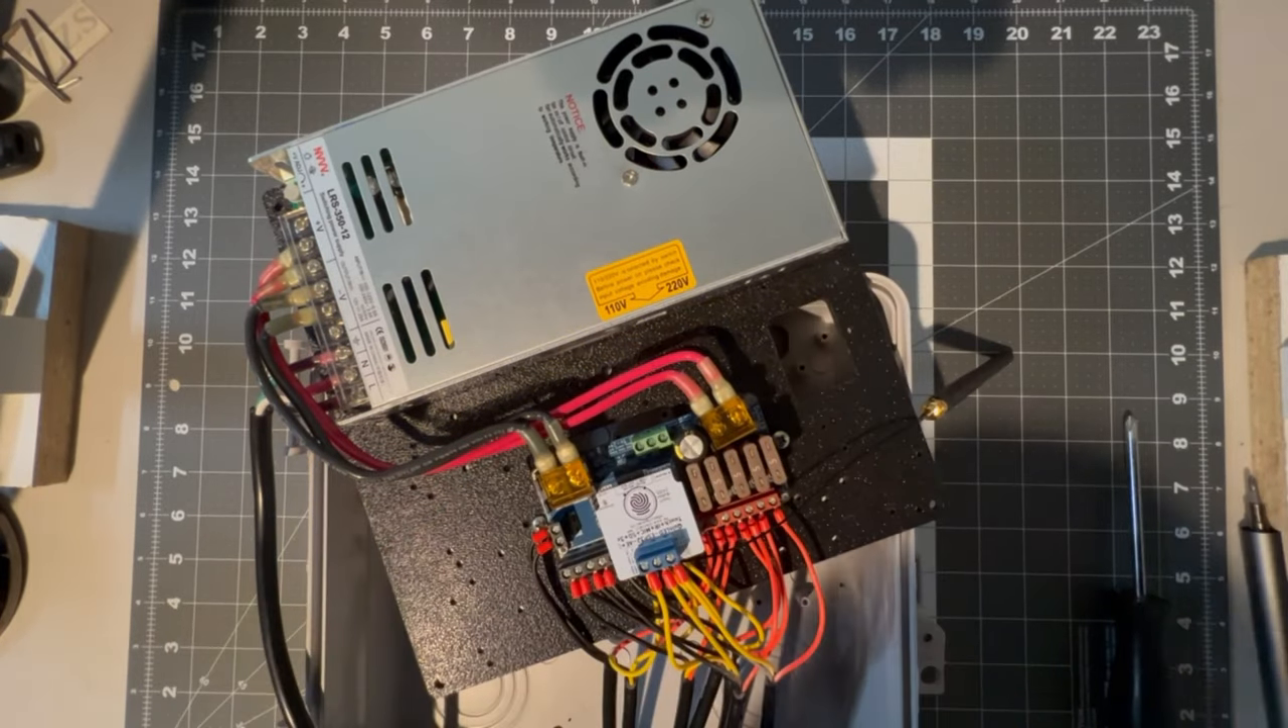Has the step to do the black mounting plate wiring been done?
Yes.